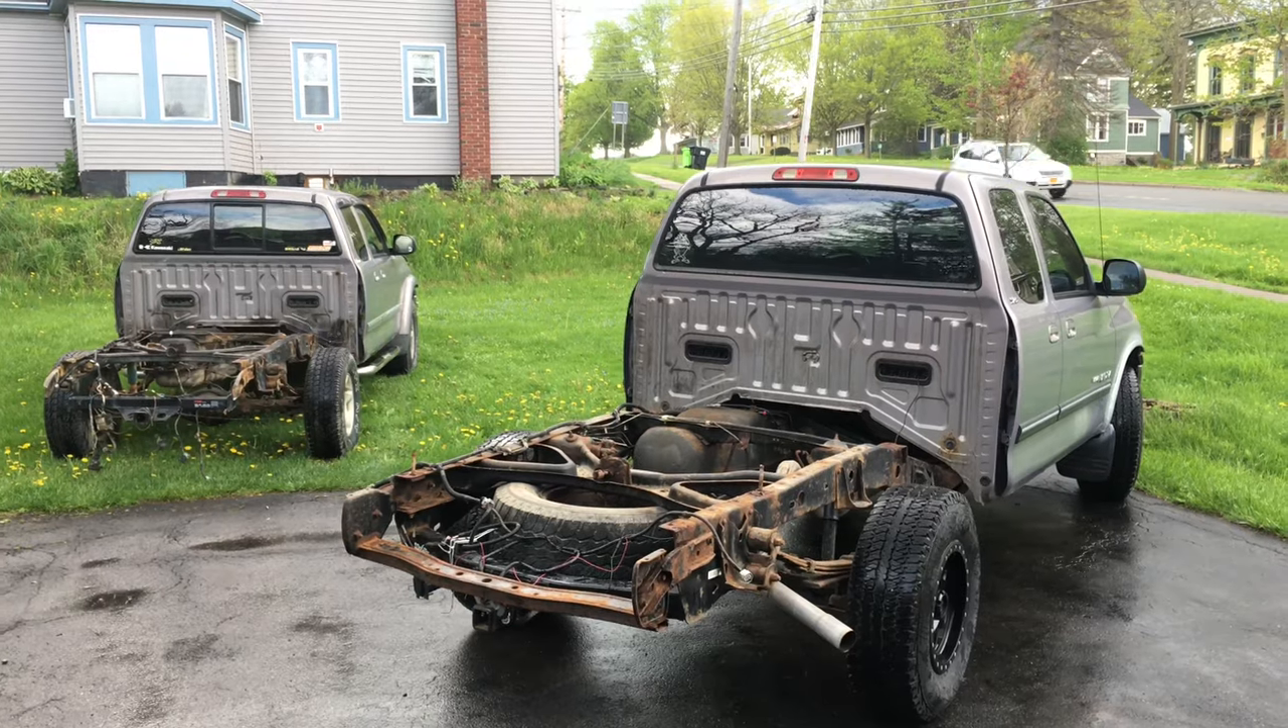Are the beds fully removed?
Yes.